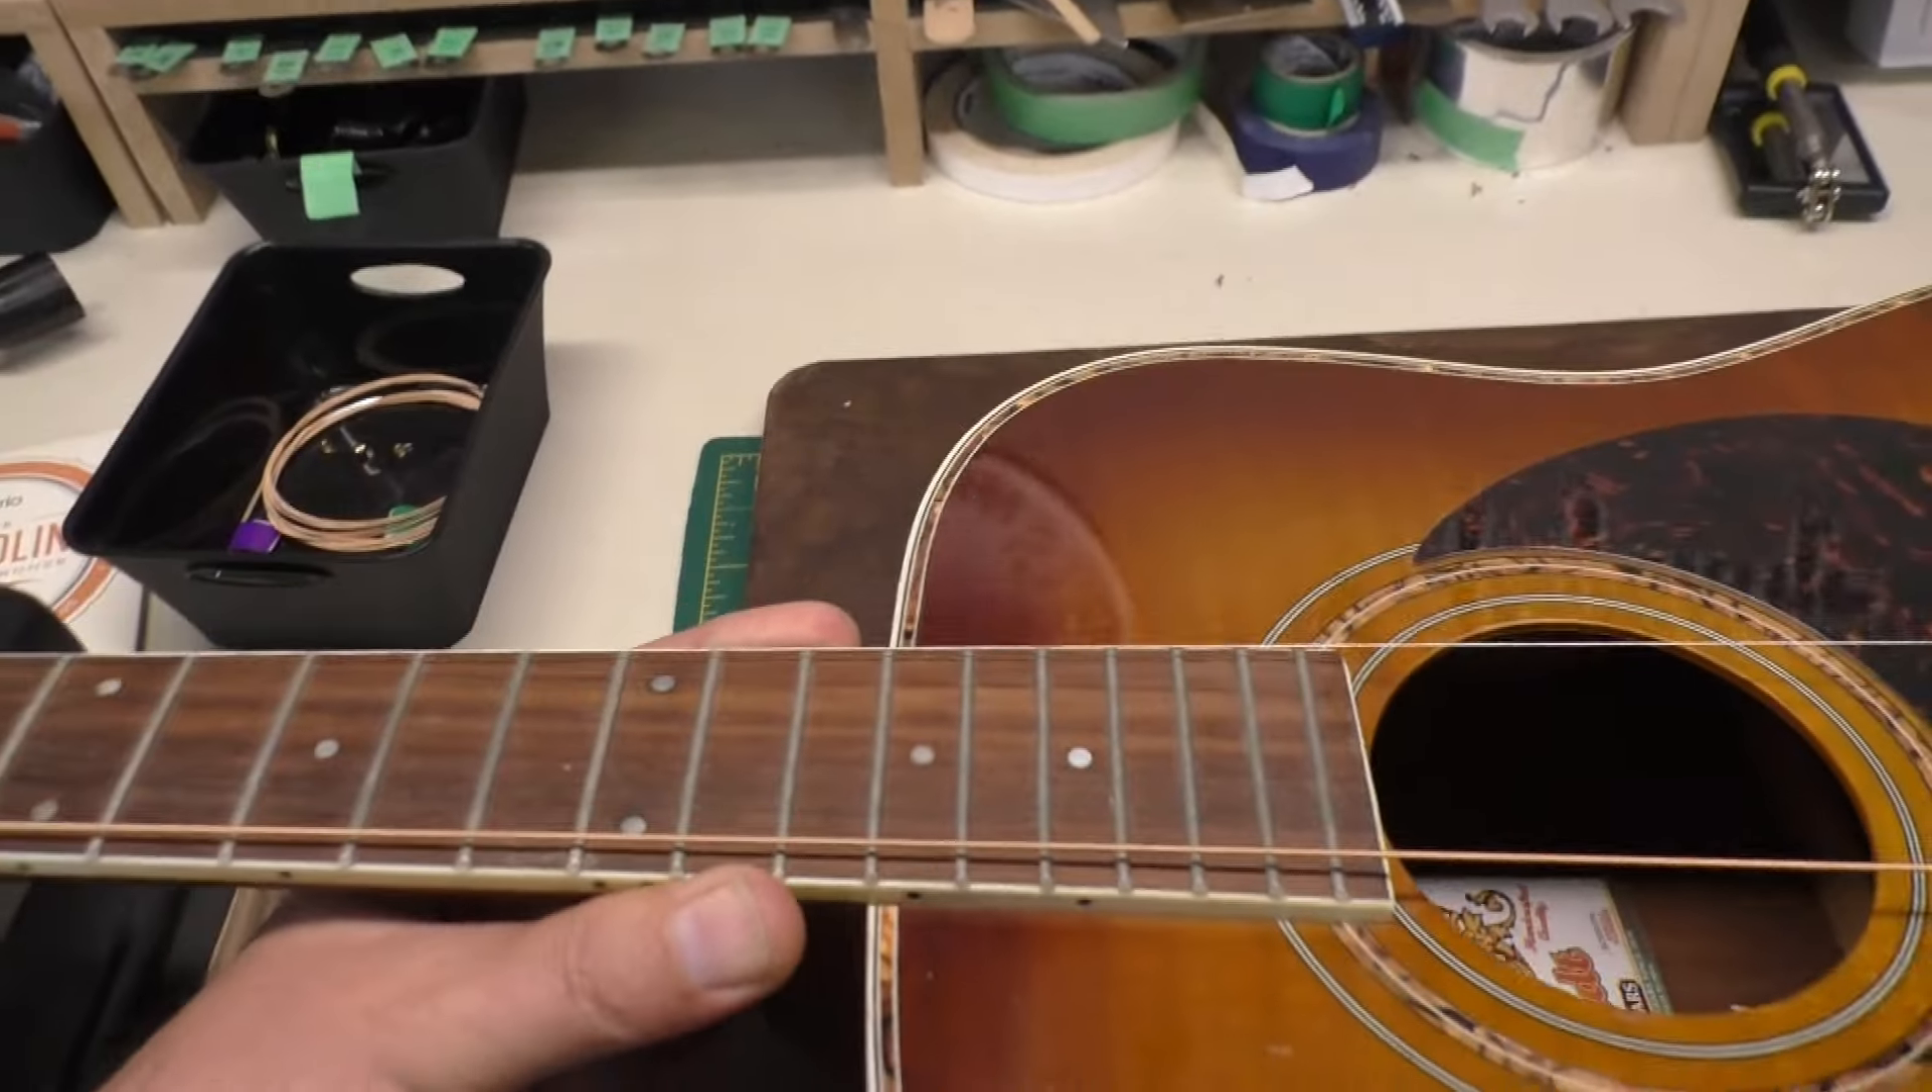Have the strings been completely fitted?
No.